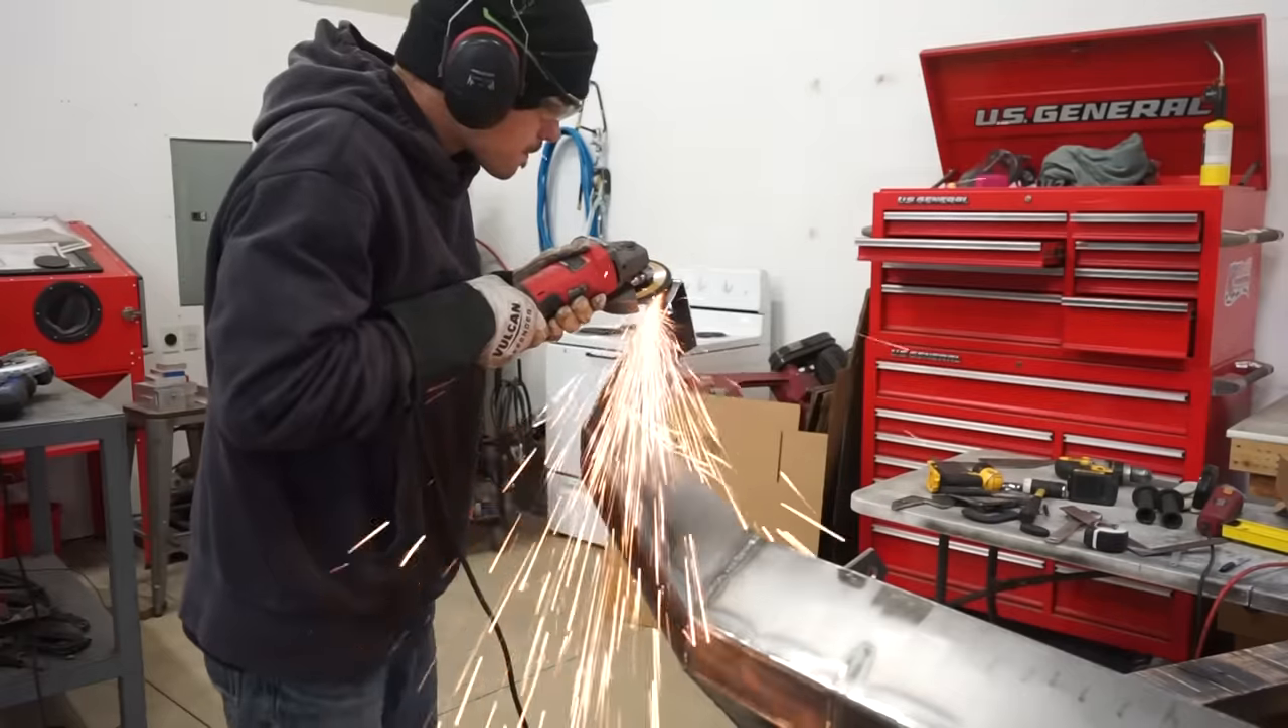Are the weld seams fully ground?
No.